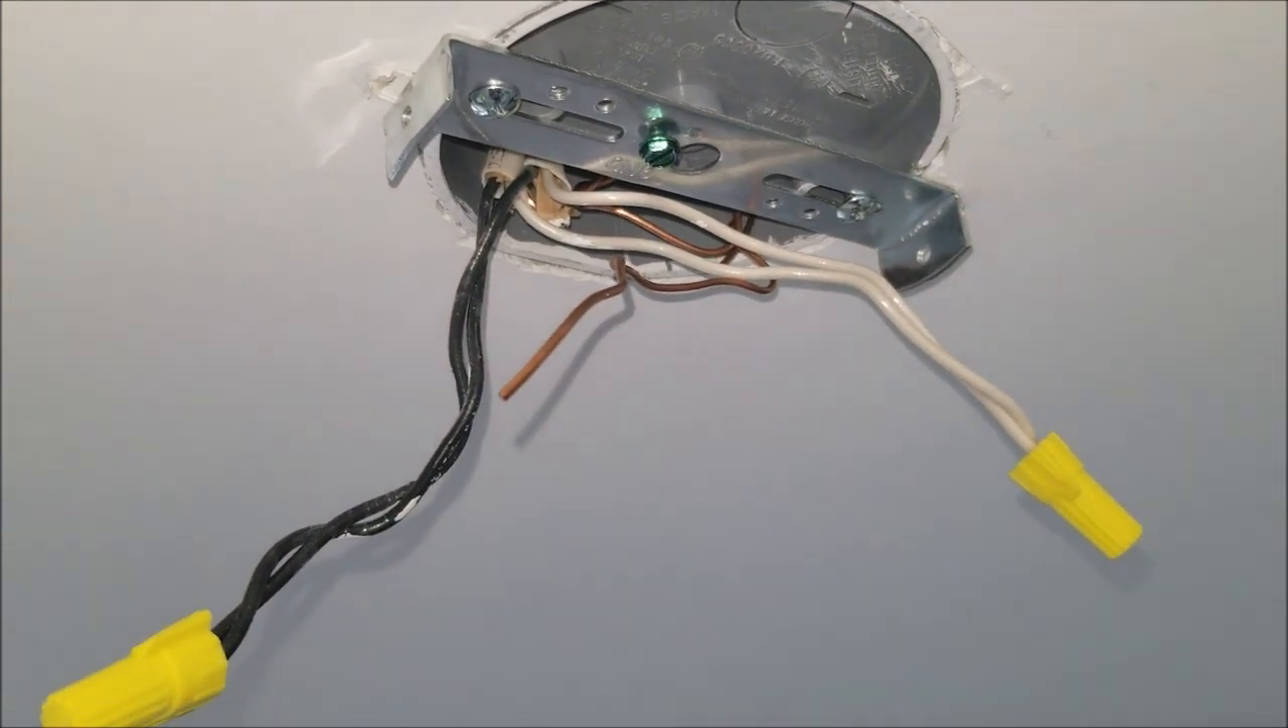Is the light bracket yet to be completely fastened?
No.